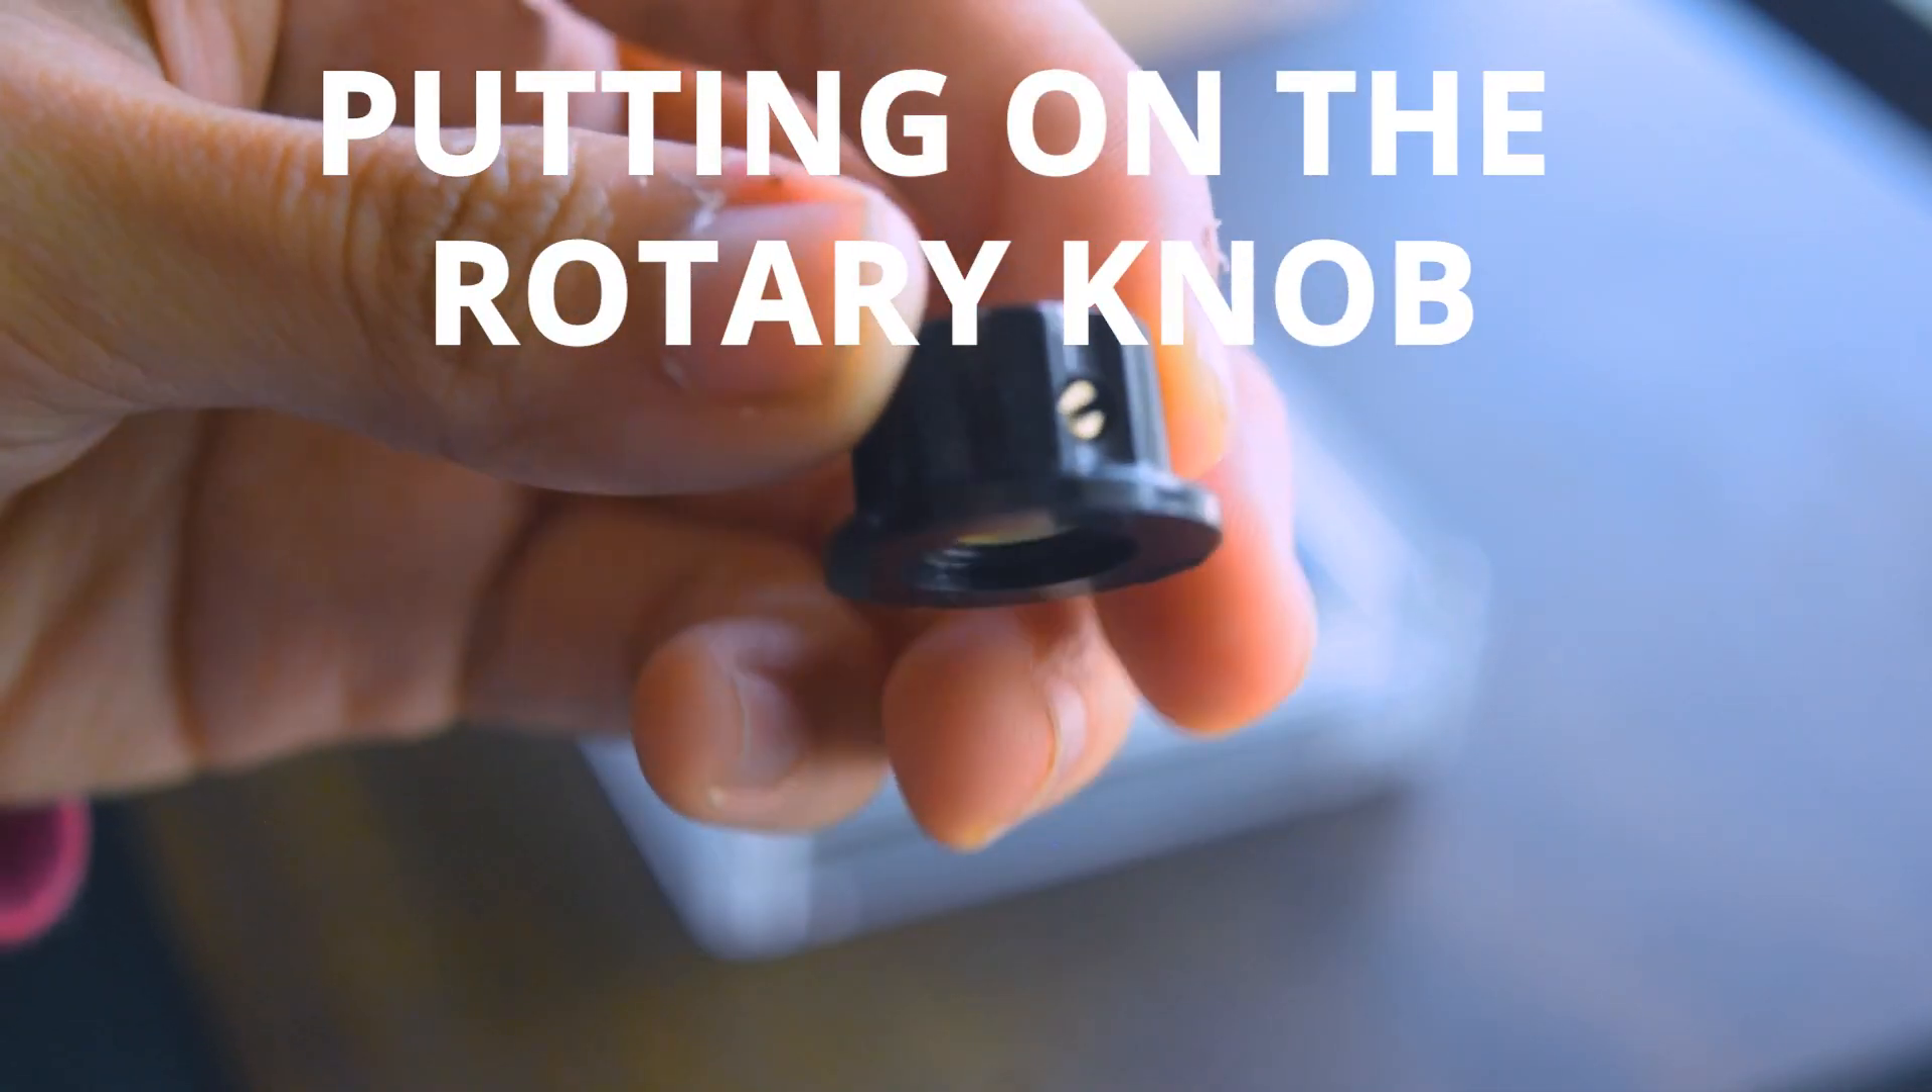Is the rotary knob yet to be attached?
Yes.